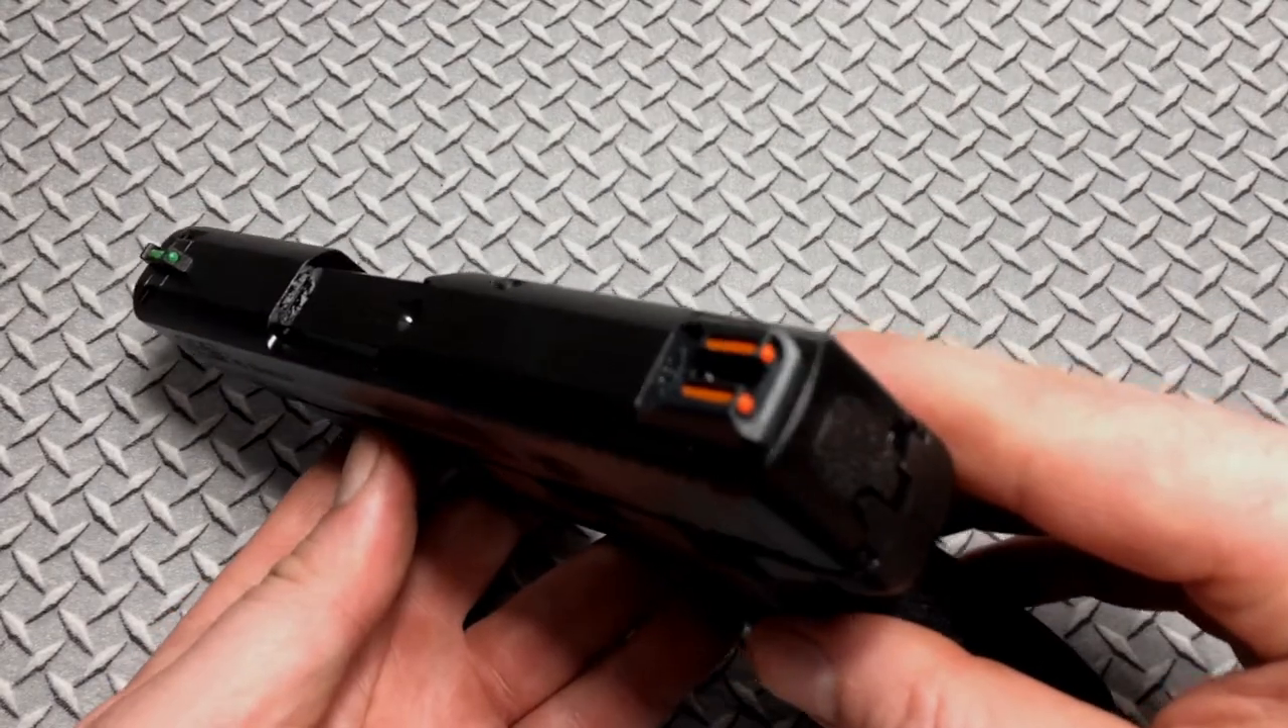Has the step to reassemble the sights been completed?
Yes.